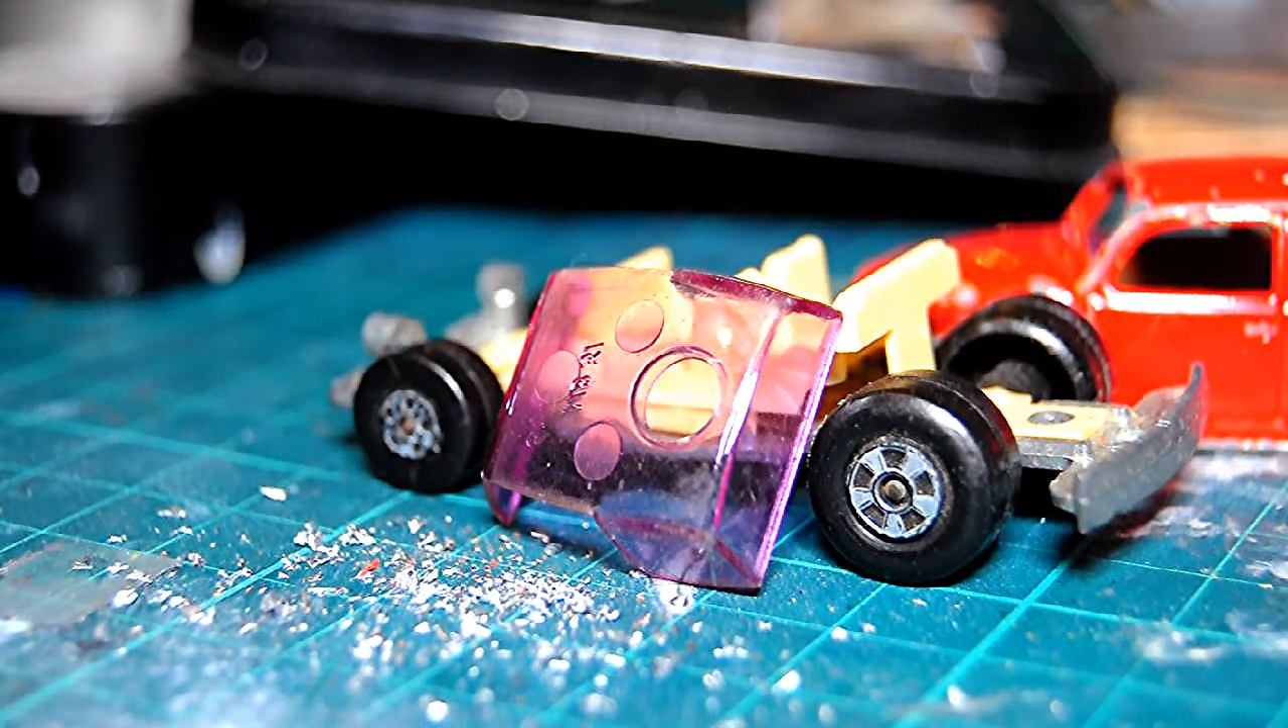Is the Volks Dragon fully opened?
Yes.